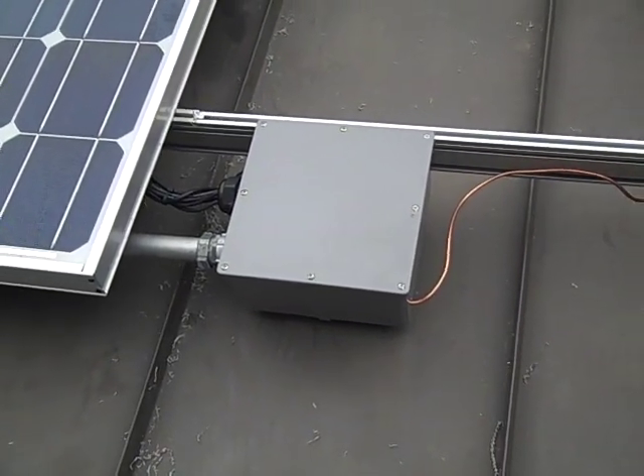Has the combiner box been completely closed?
Yes.